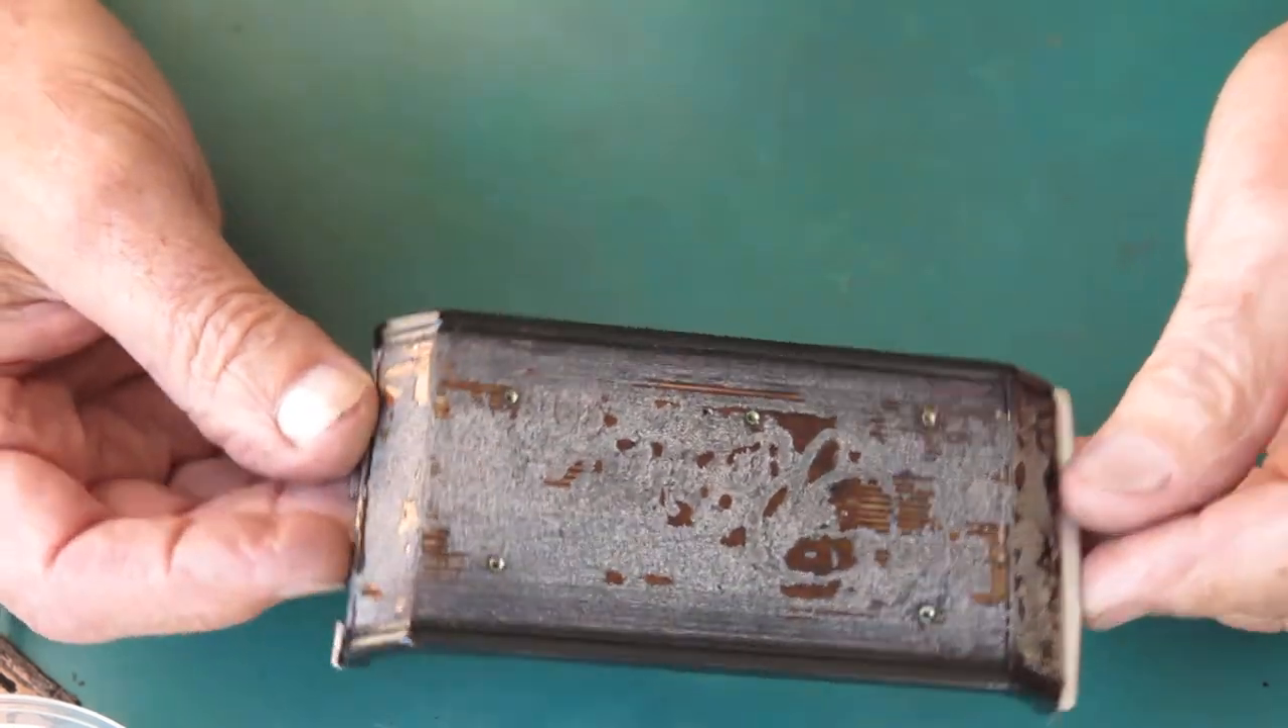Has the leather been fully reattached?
No.